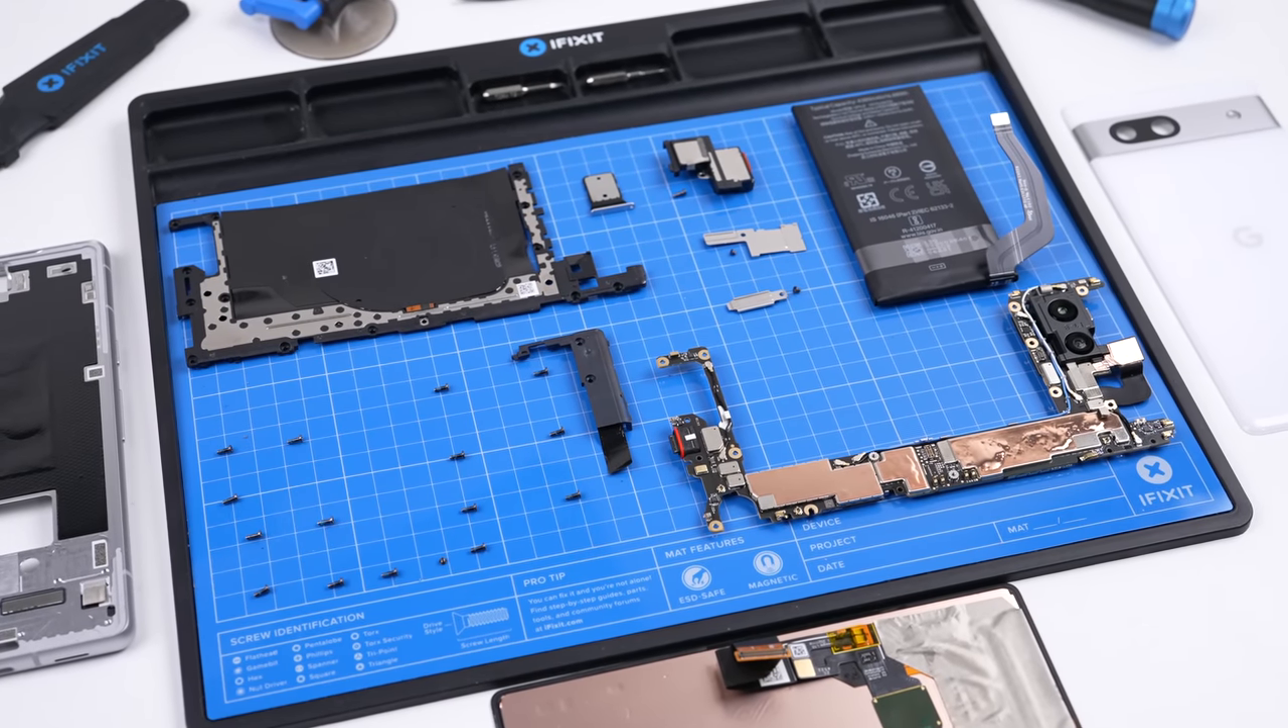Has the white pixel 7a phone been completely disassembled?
Yes.